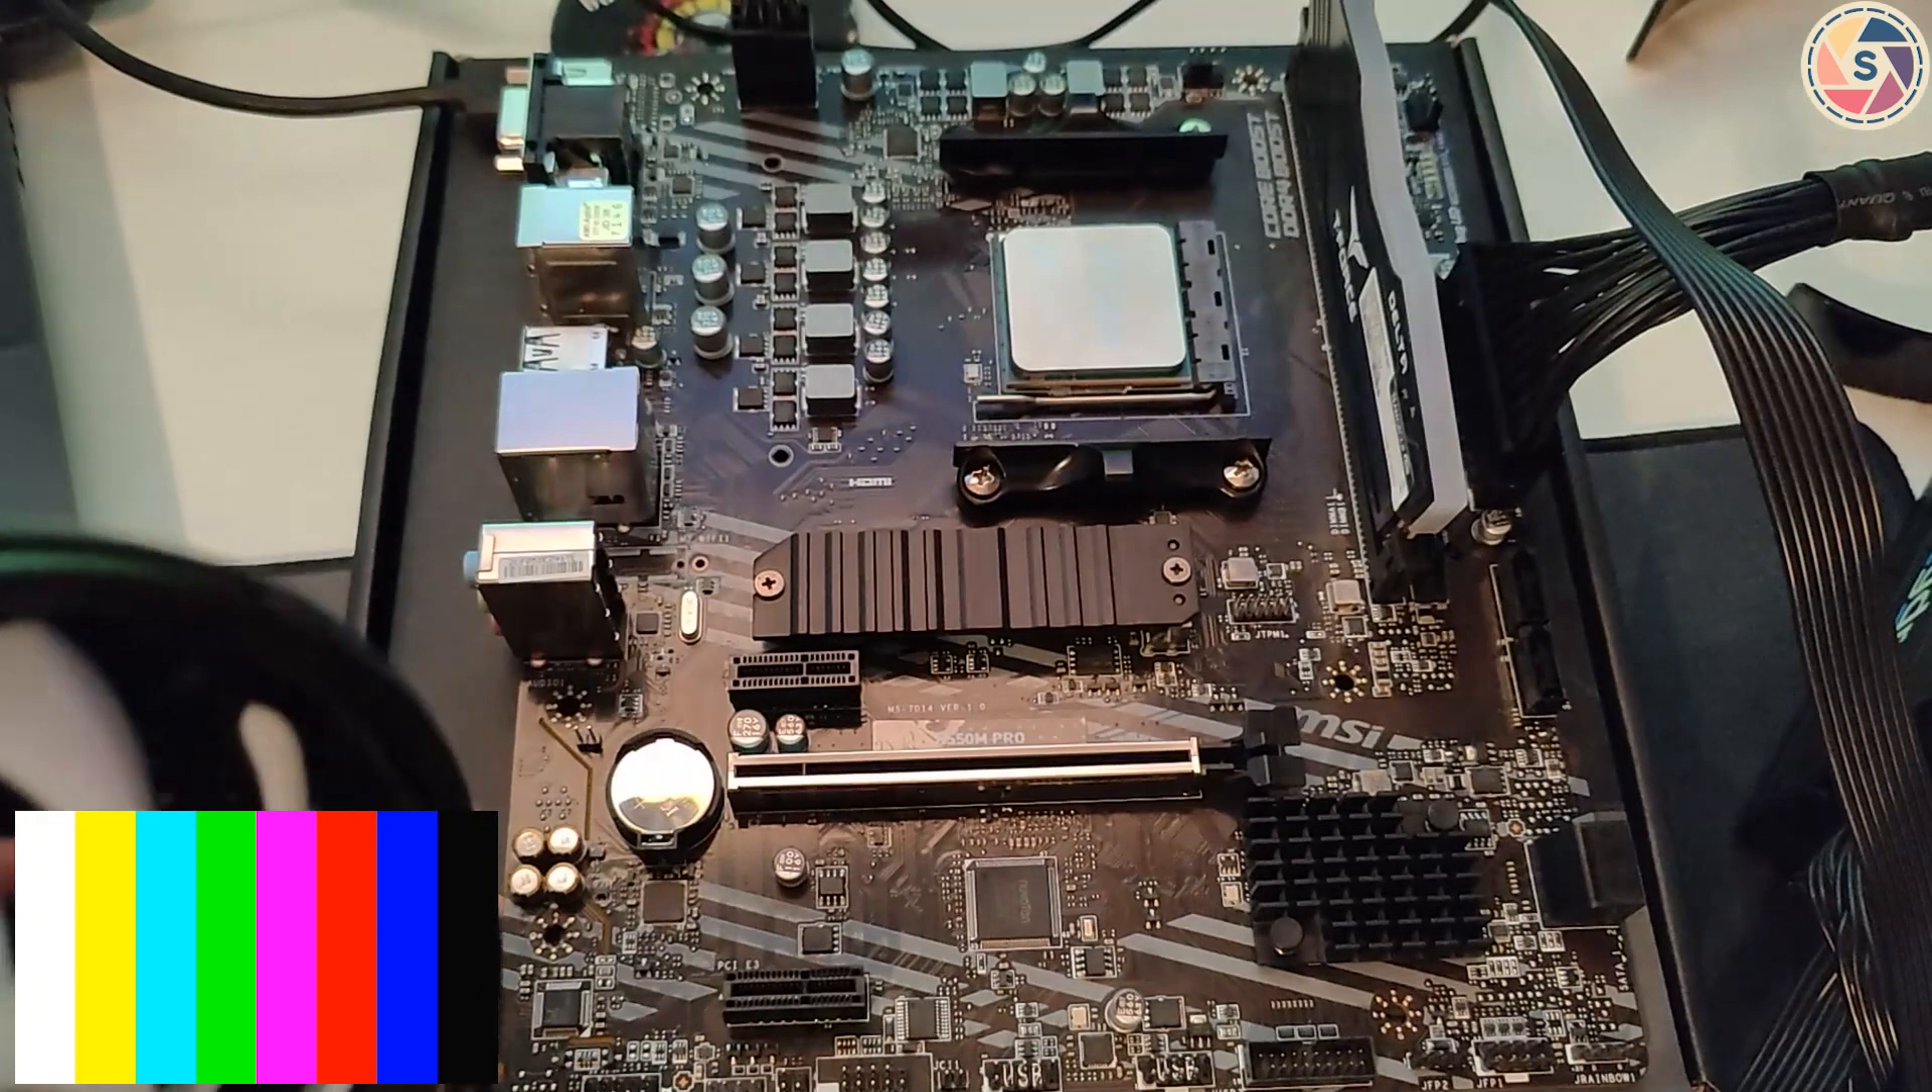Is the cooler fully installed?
No.